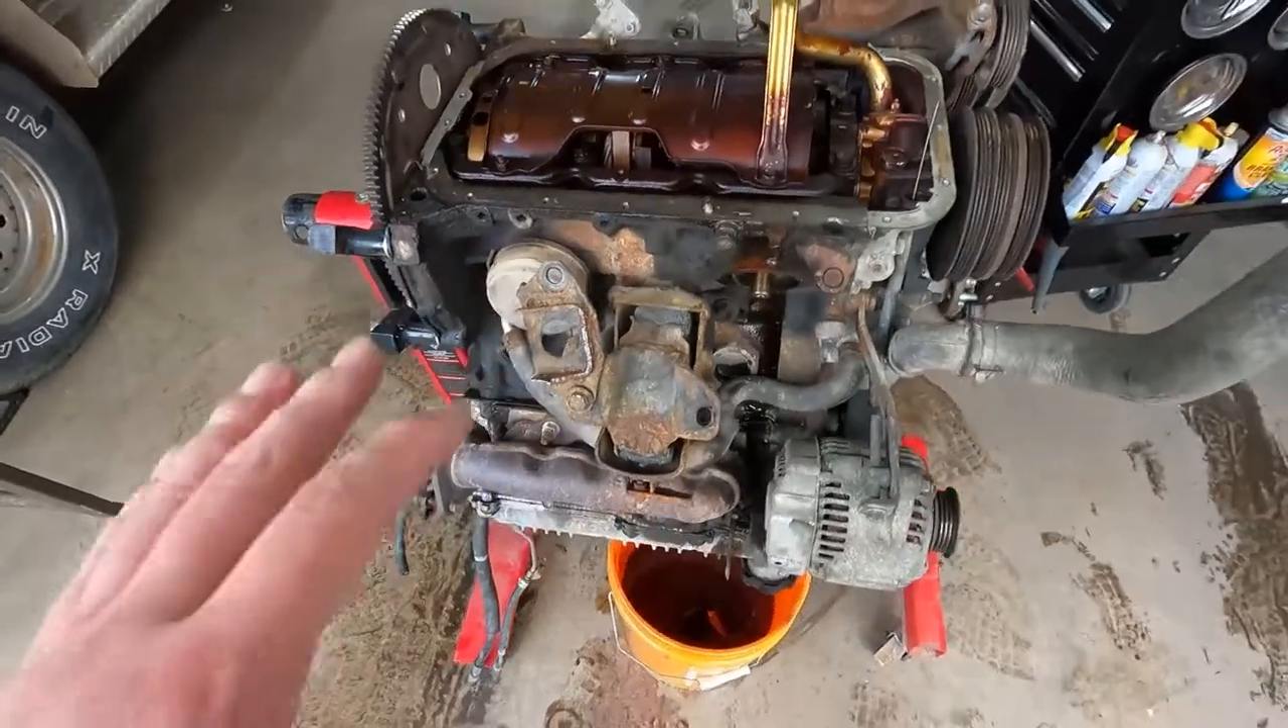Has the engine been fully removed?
Yes.